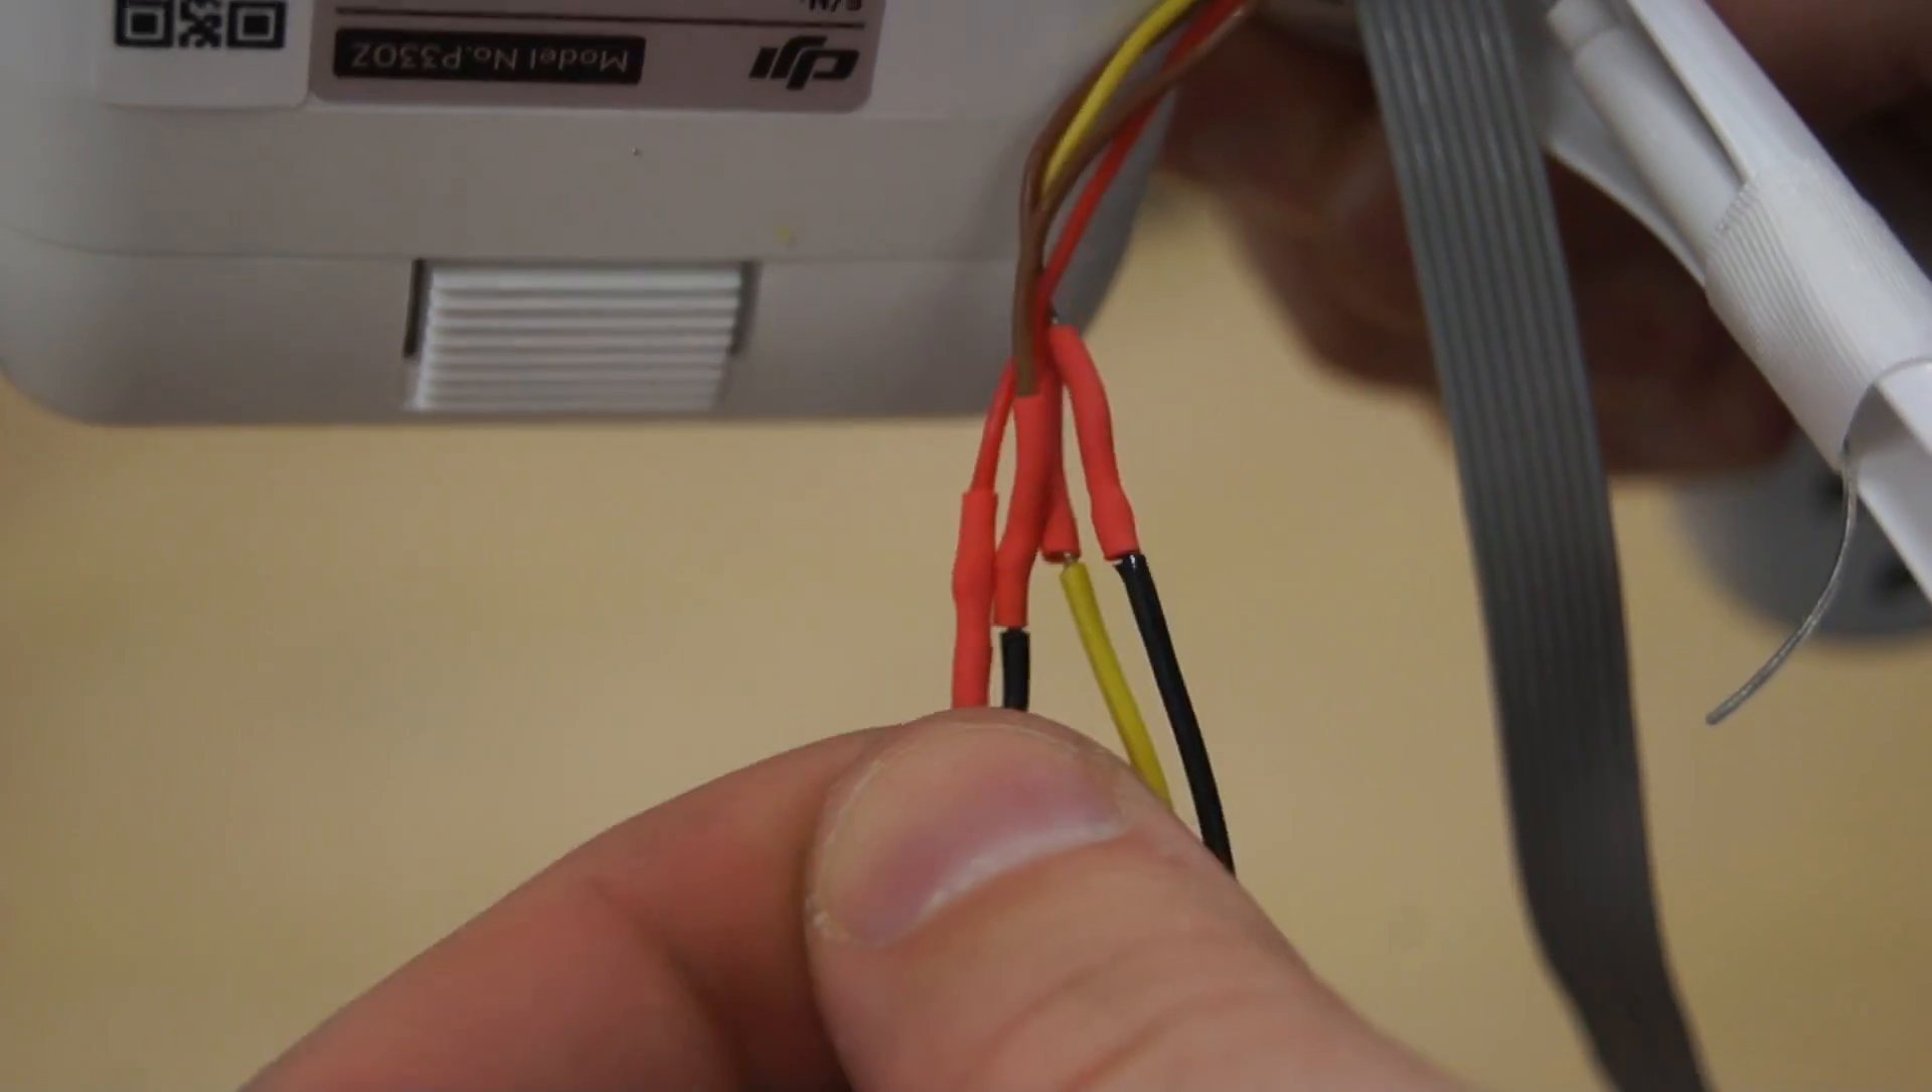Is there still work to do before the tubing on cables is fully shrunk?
No.